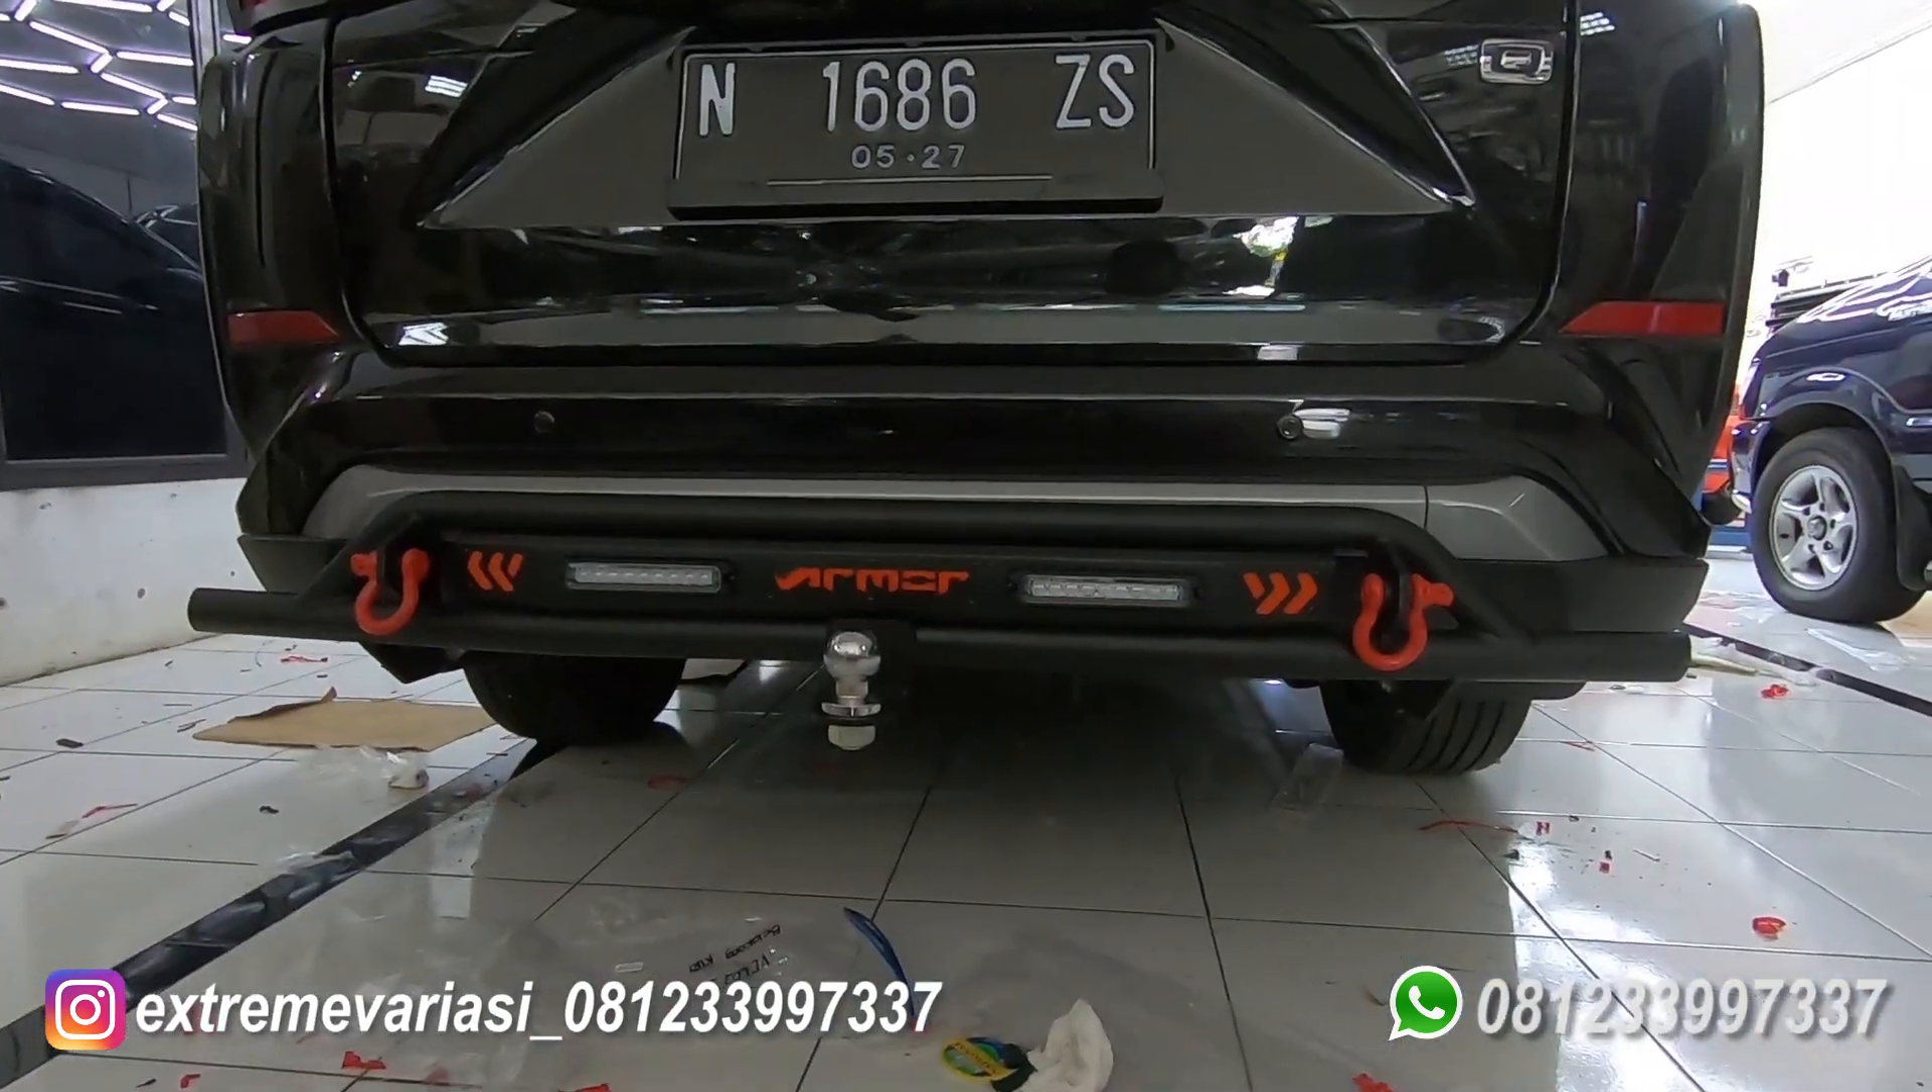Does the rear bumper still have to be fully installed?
No.